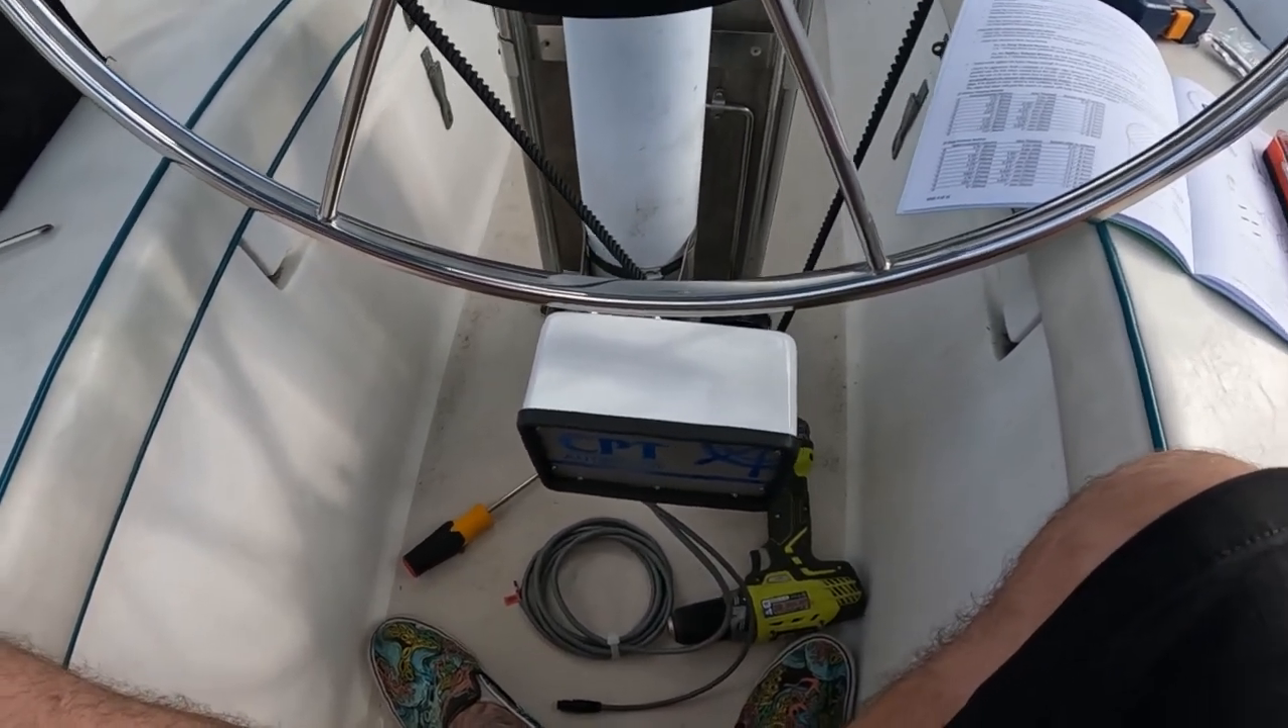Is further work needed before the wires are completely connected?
Yes.